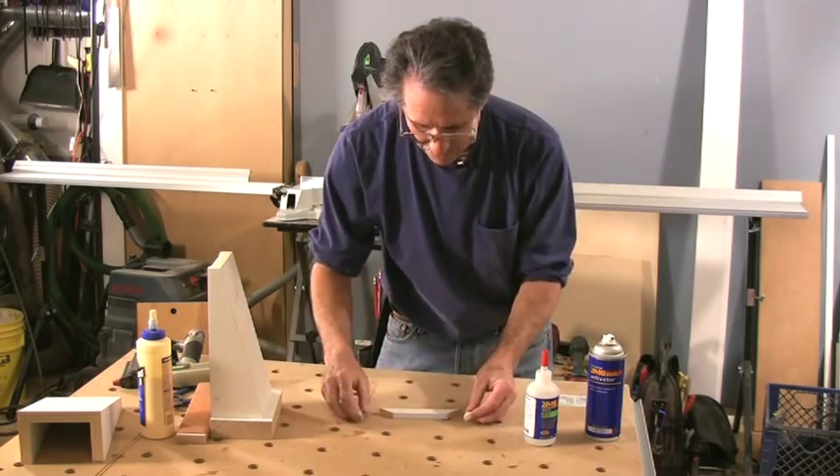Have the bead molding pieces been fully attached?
No.